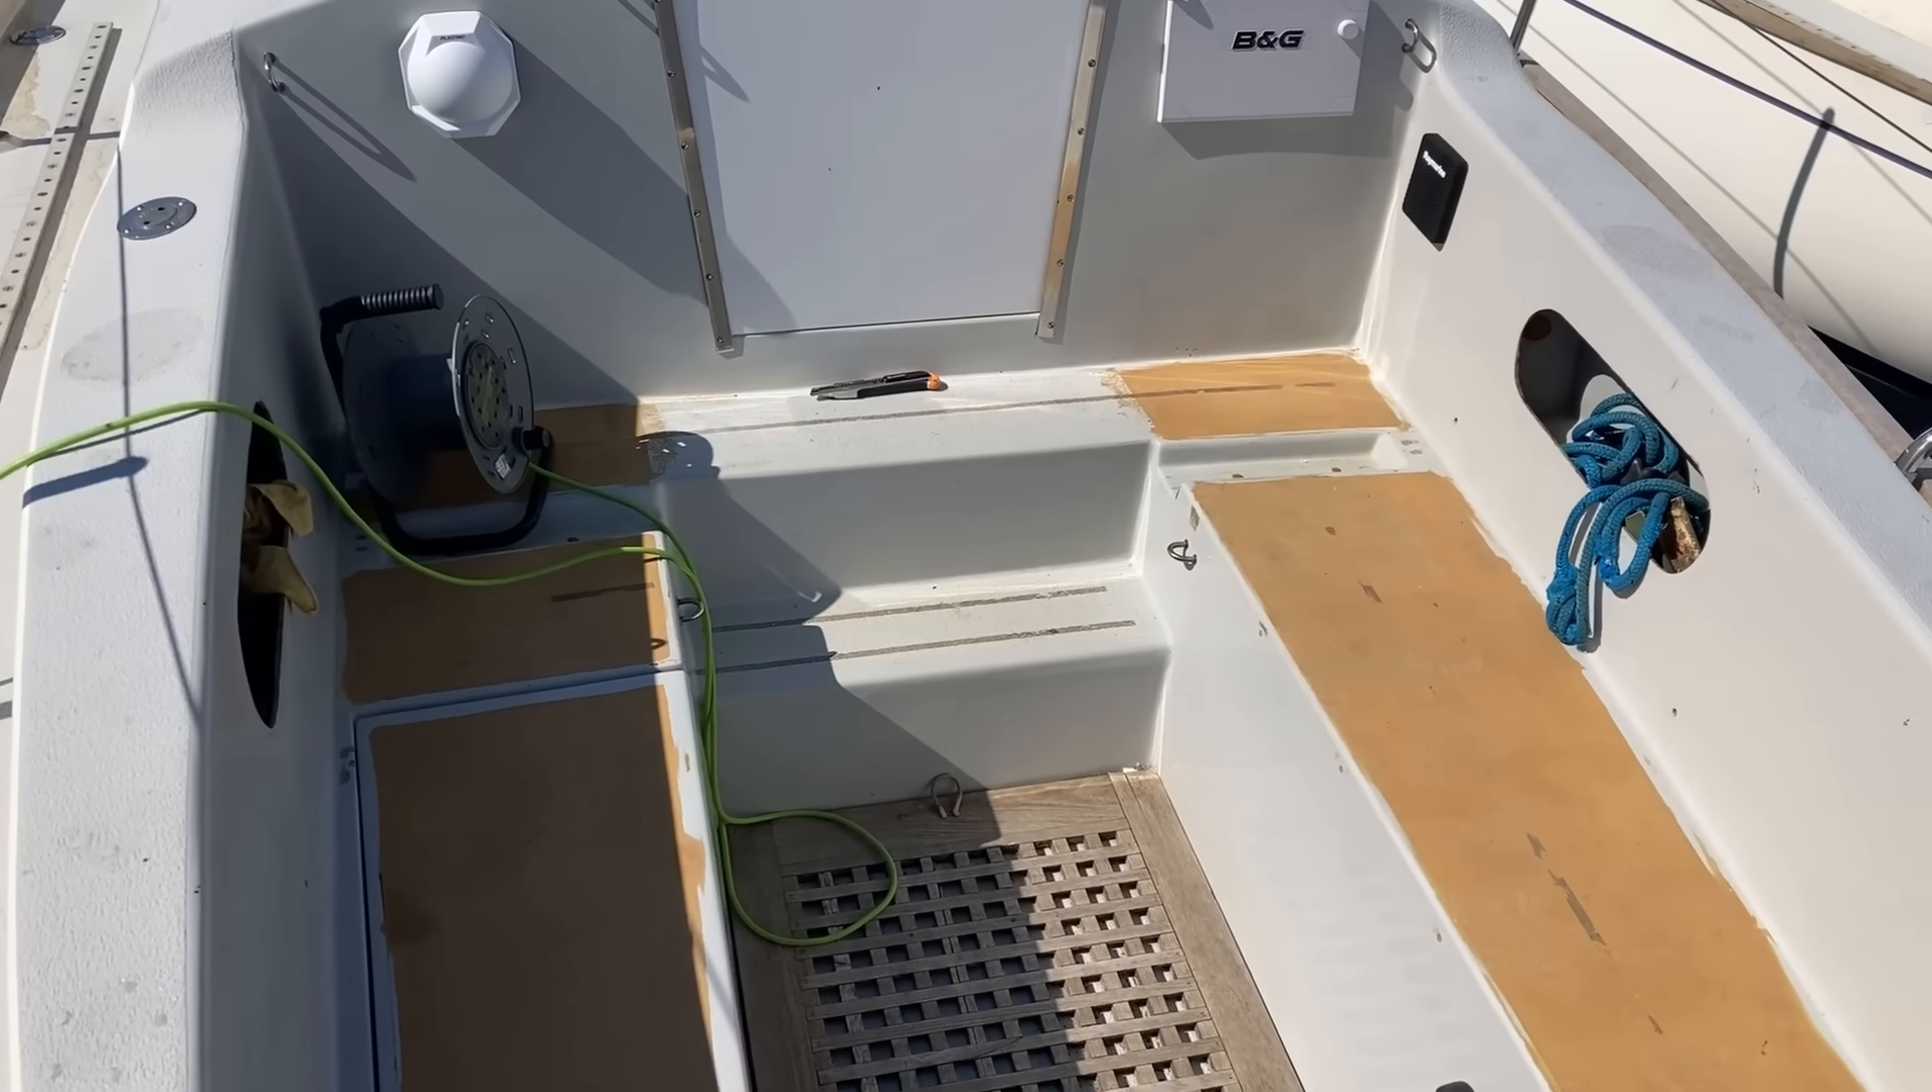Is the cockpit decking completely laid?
No.